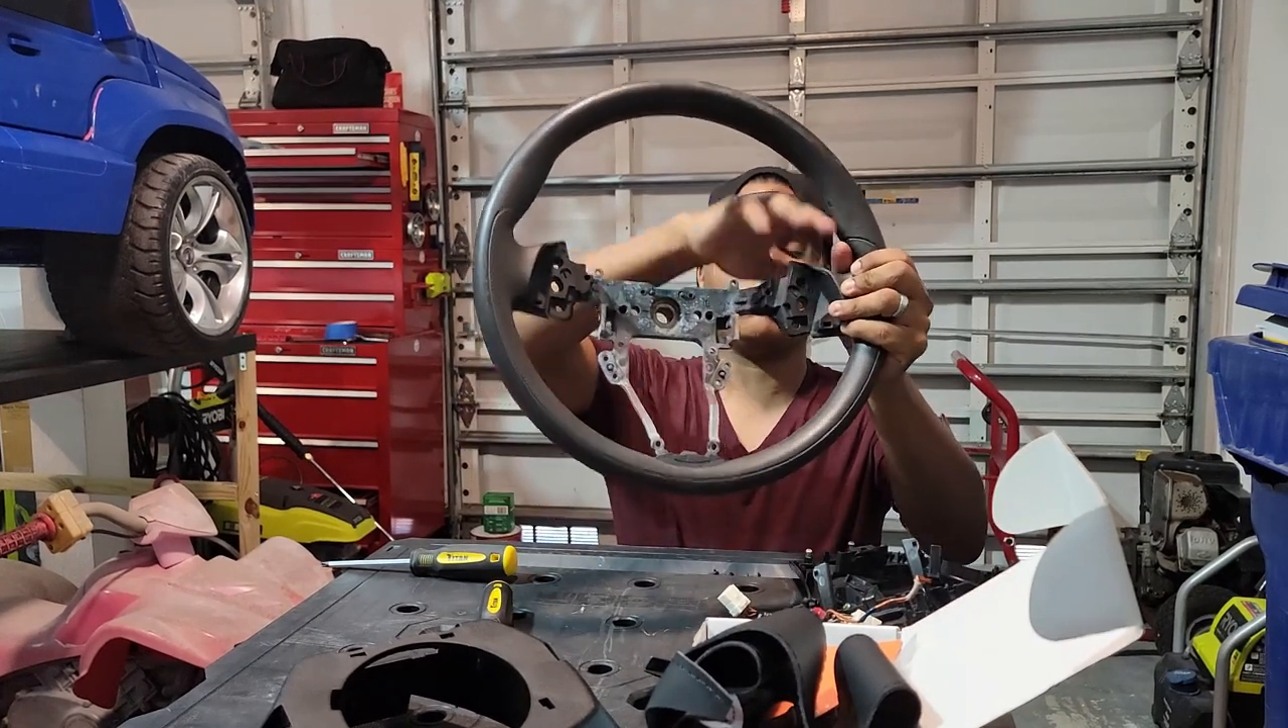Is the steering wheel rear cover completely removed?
Yes.